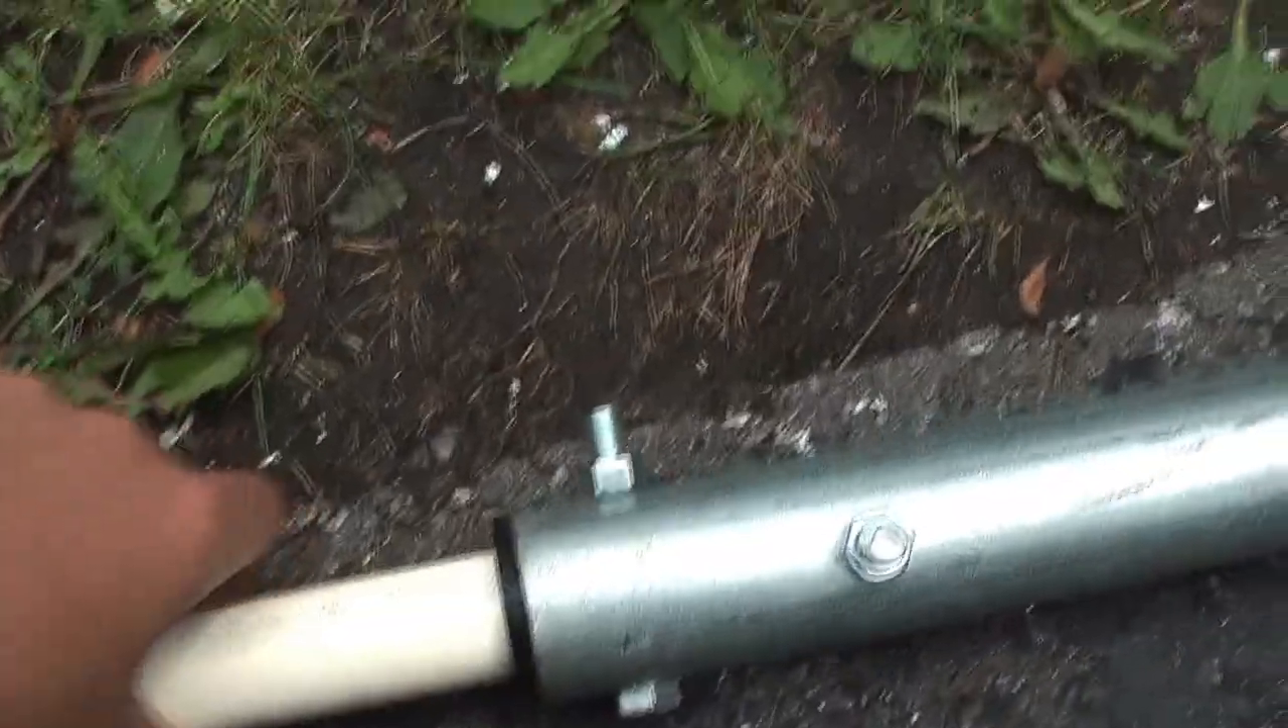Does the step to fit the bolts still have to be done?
No.